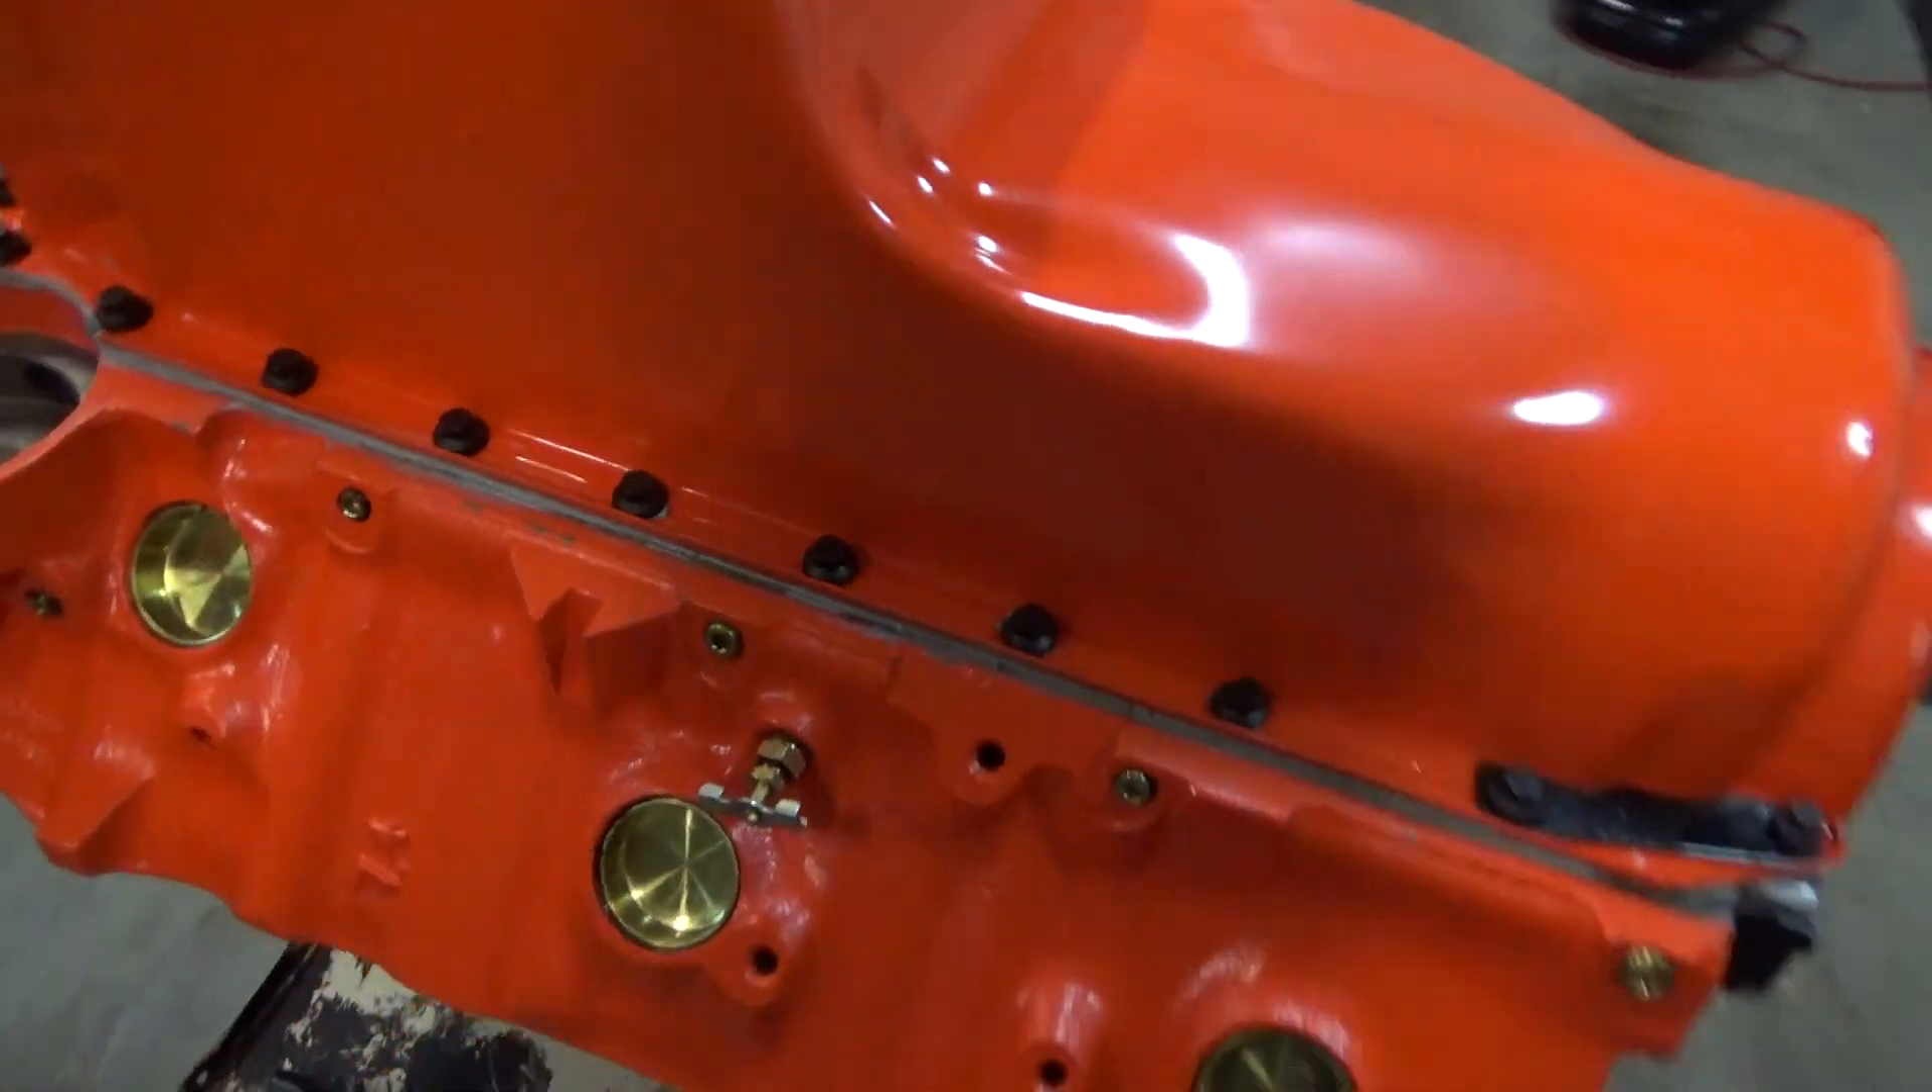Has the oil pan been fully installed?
Yes.